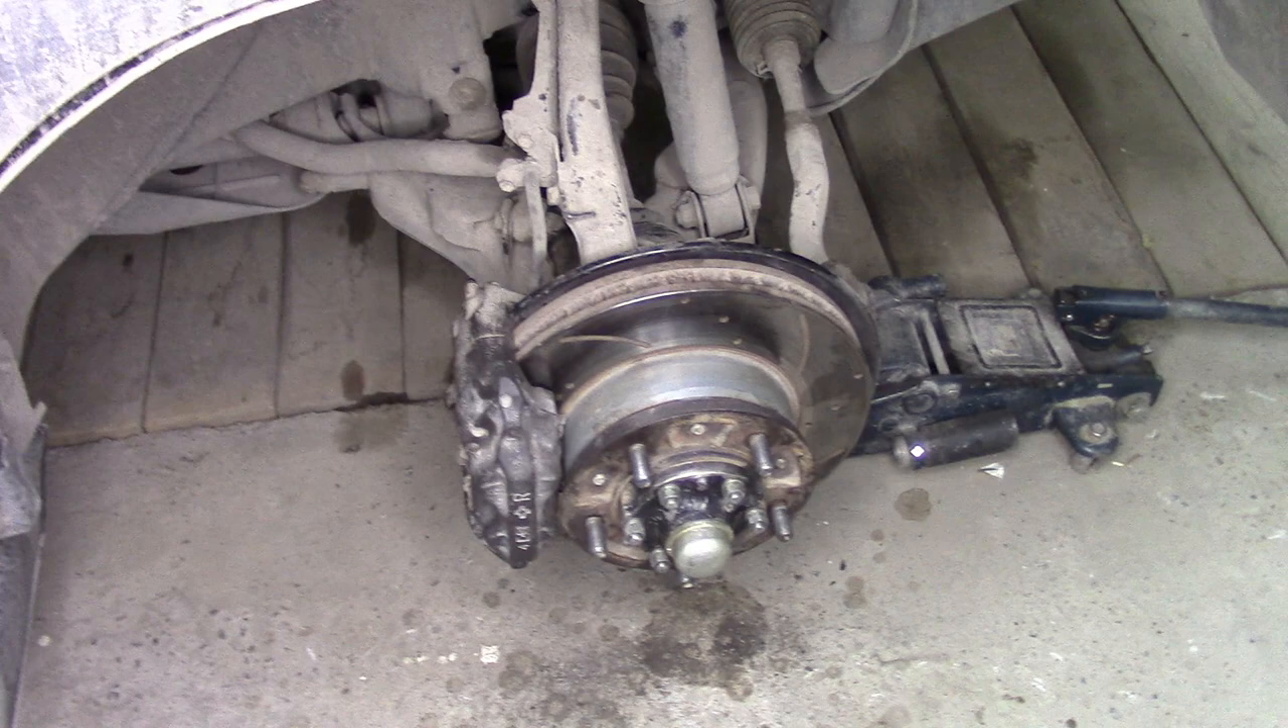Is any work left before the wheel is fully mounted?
Yes.